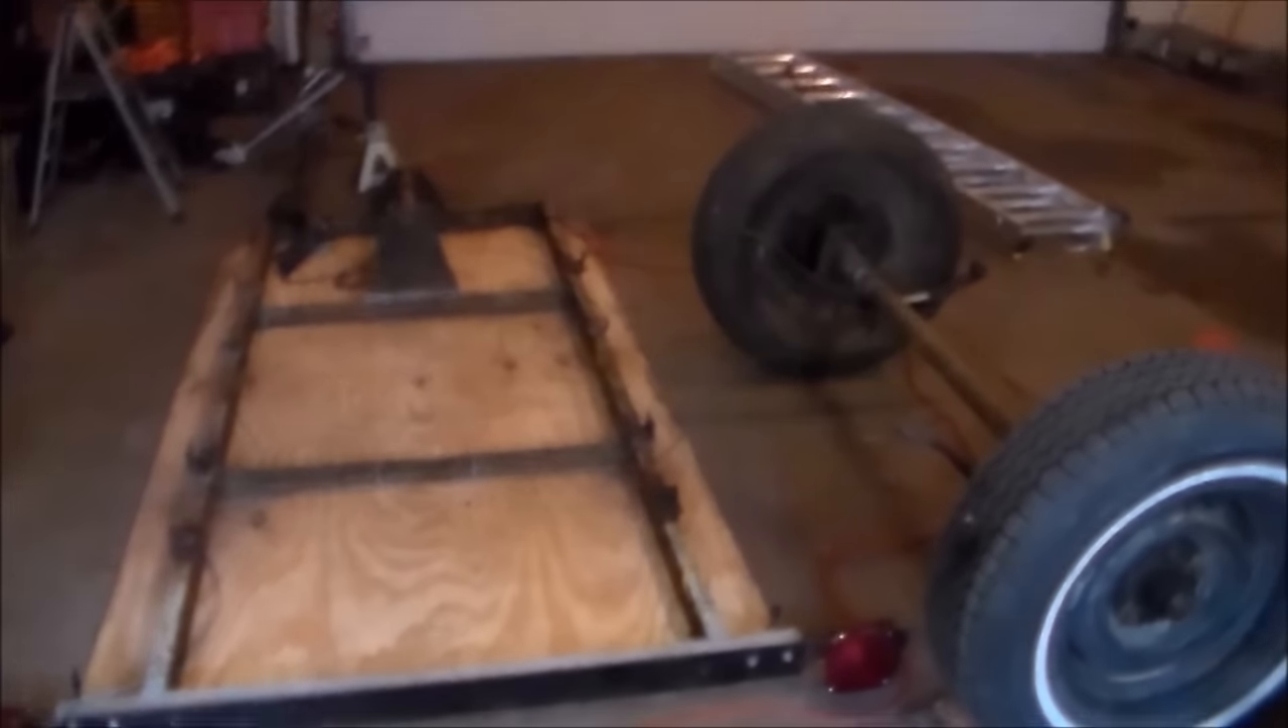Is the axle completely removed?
Yes.